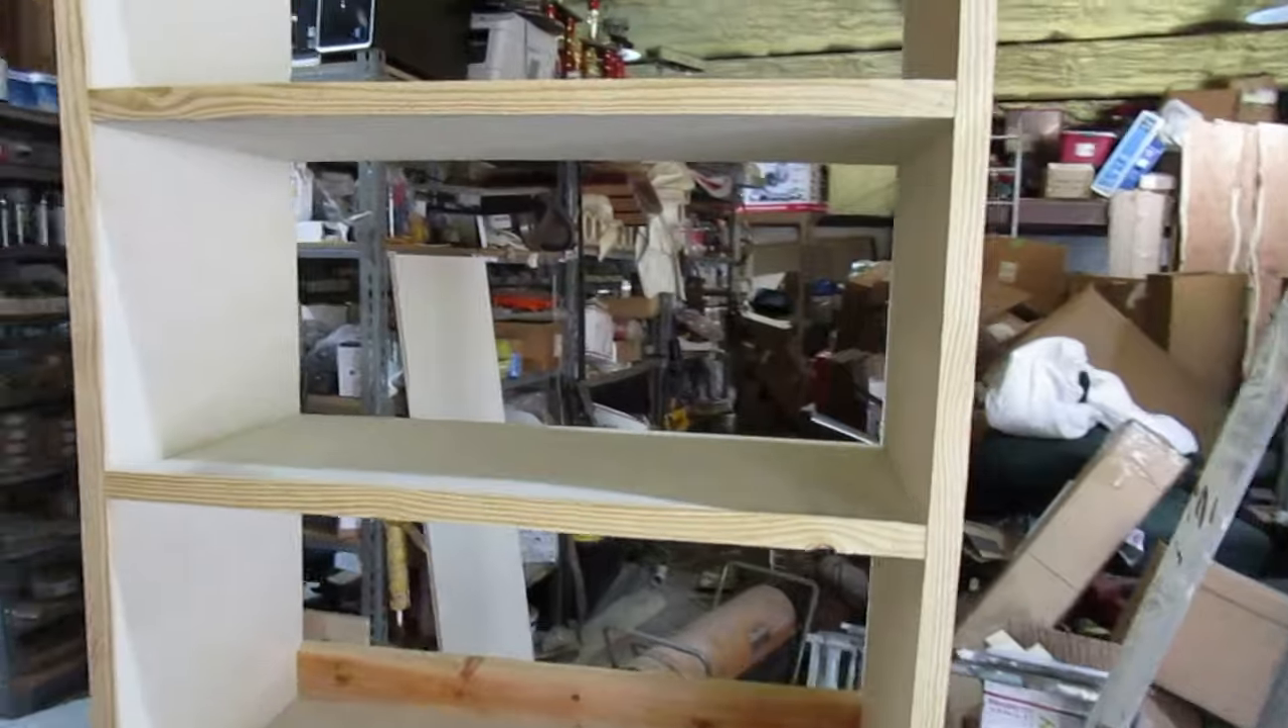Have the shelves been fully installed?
Yes.